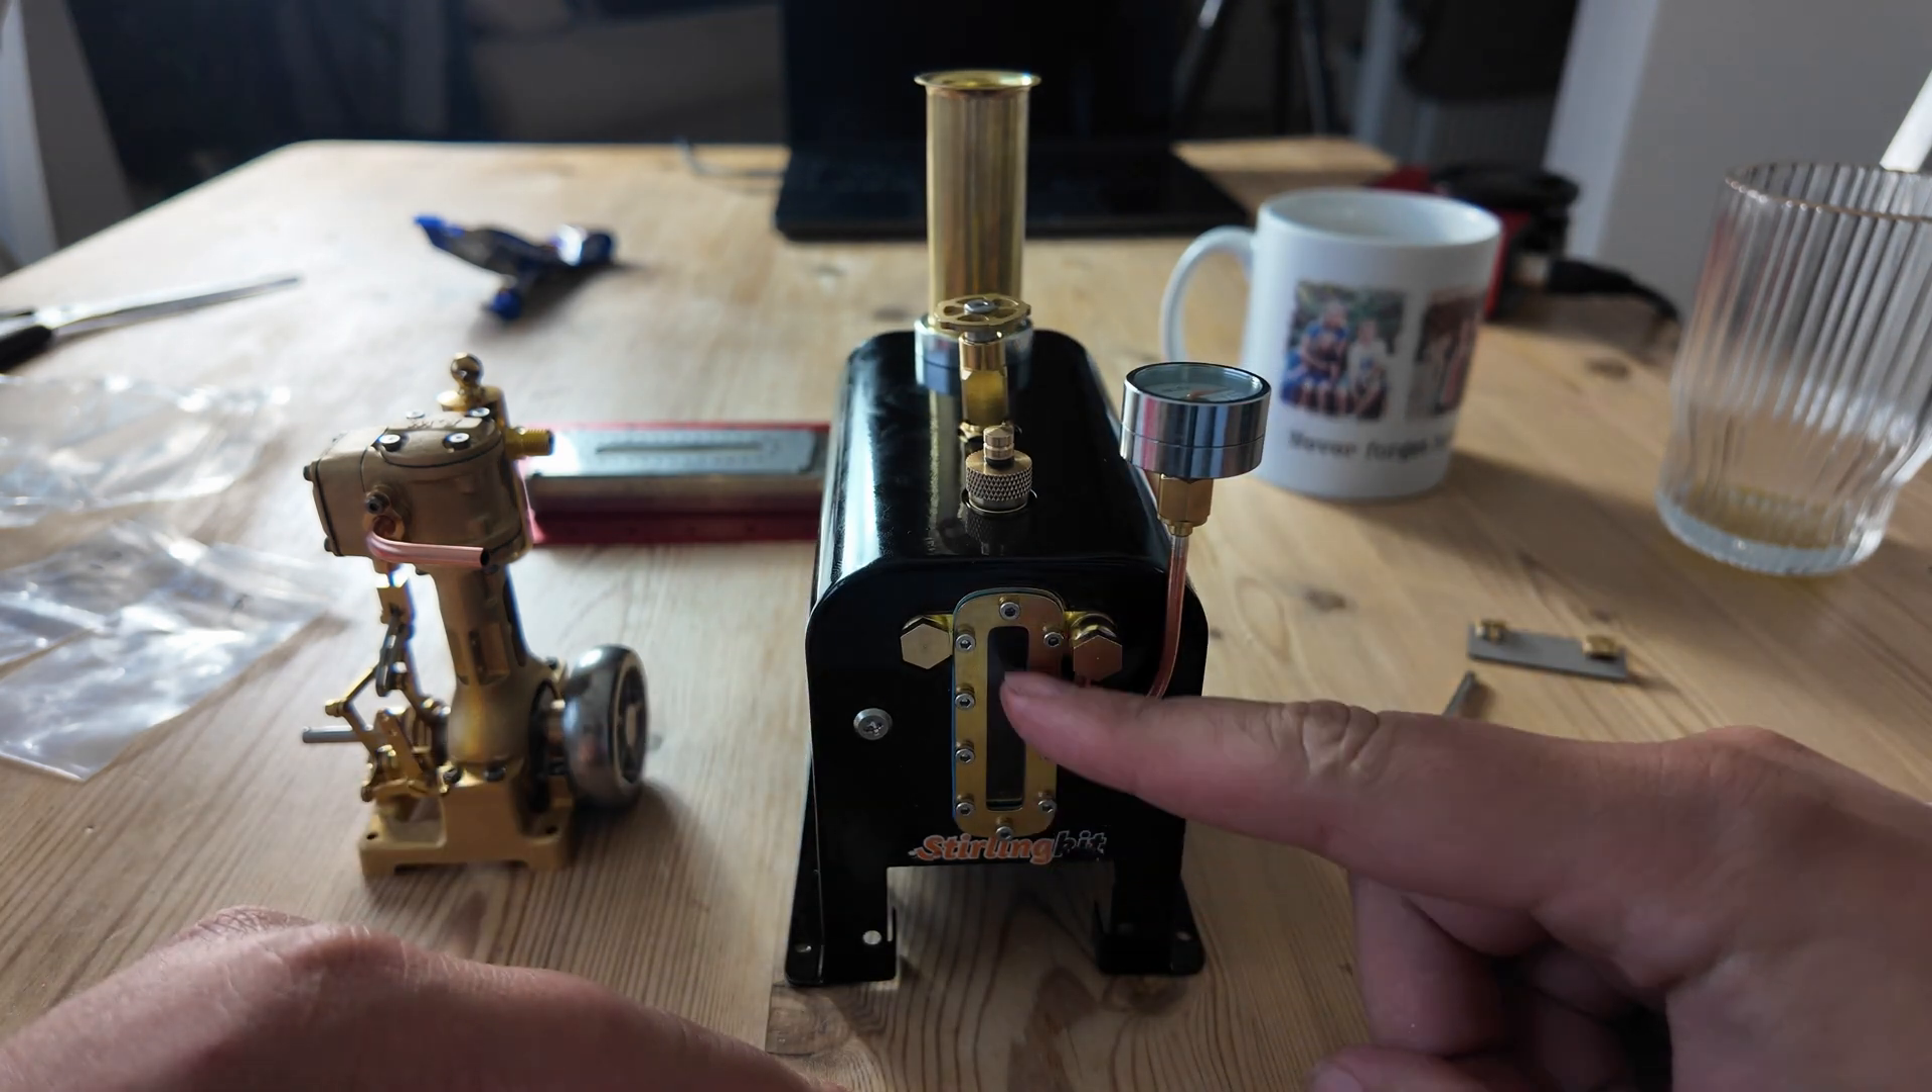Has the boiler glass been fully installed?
Yes.